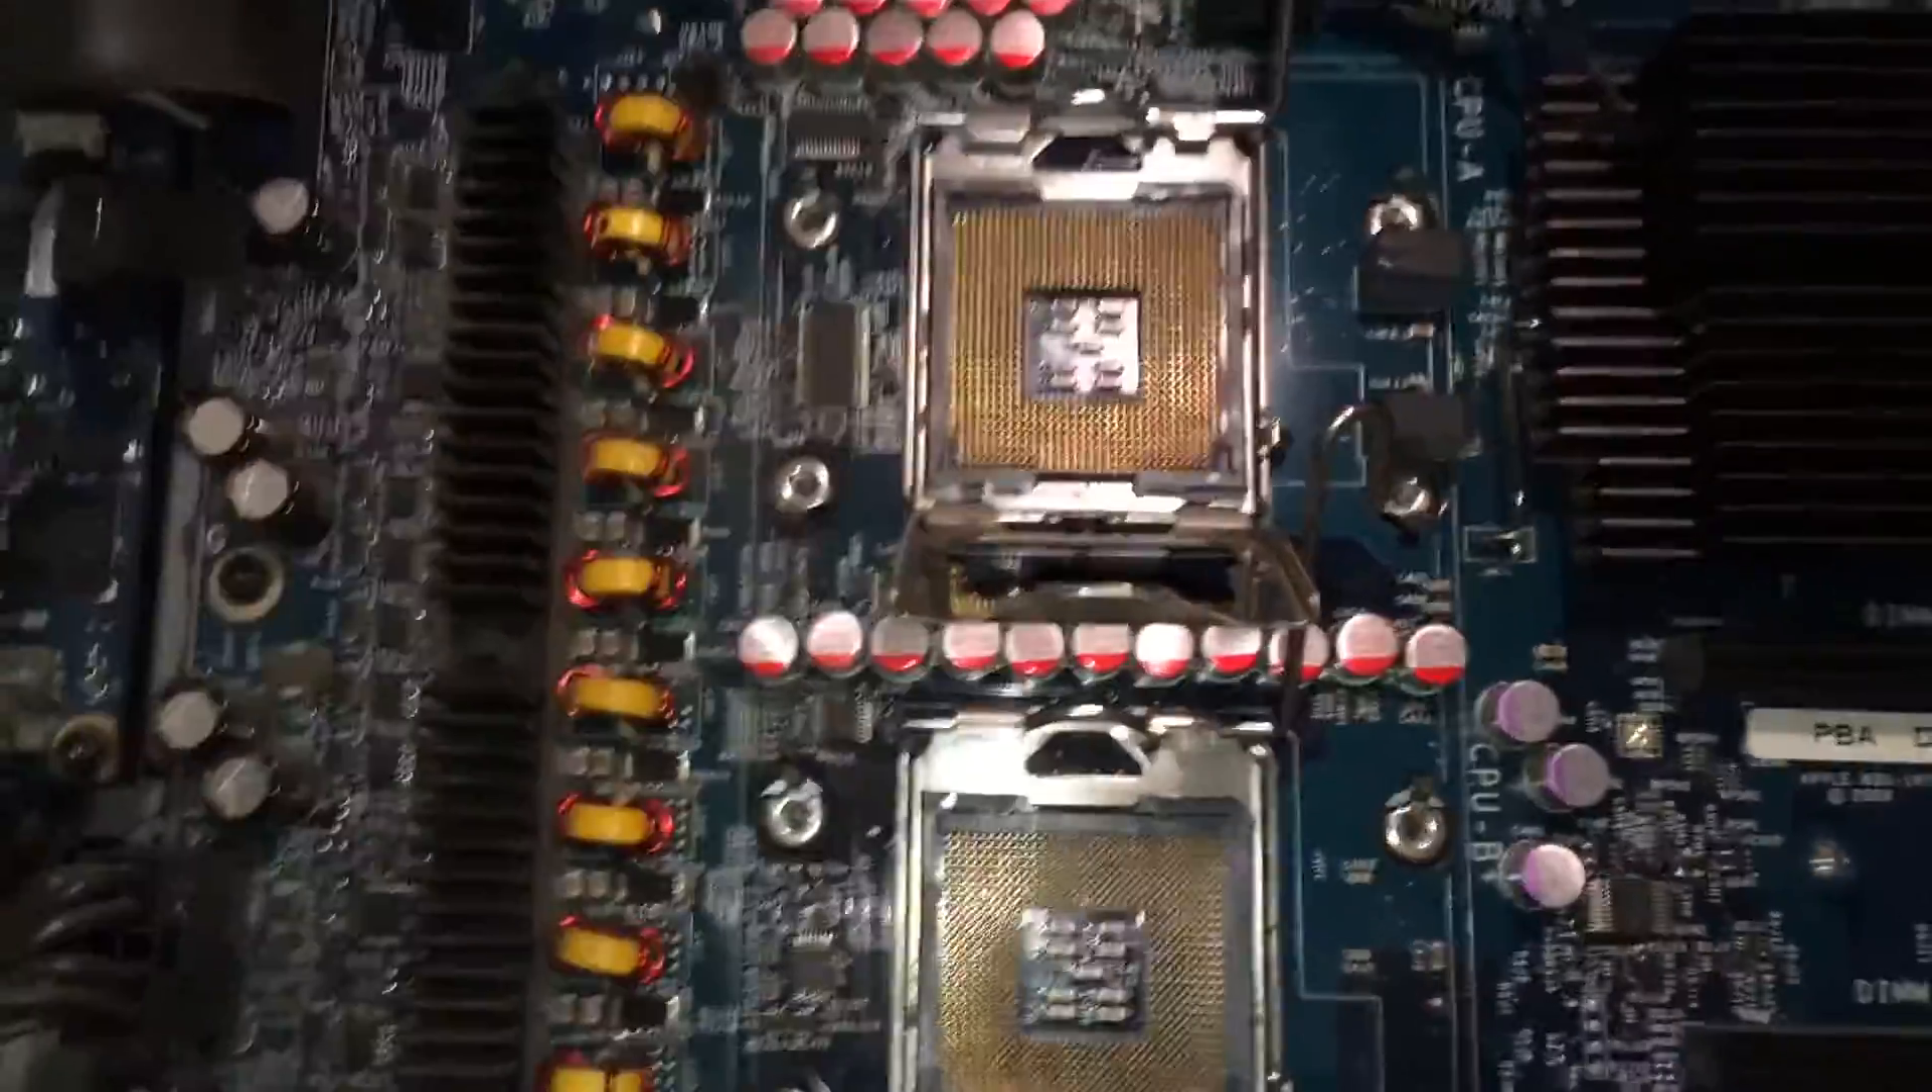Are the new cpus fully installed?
No.